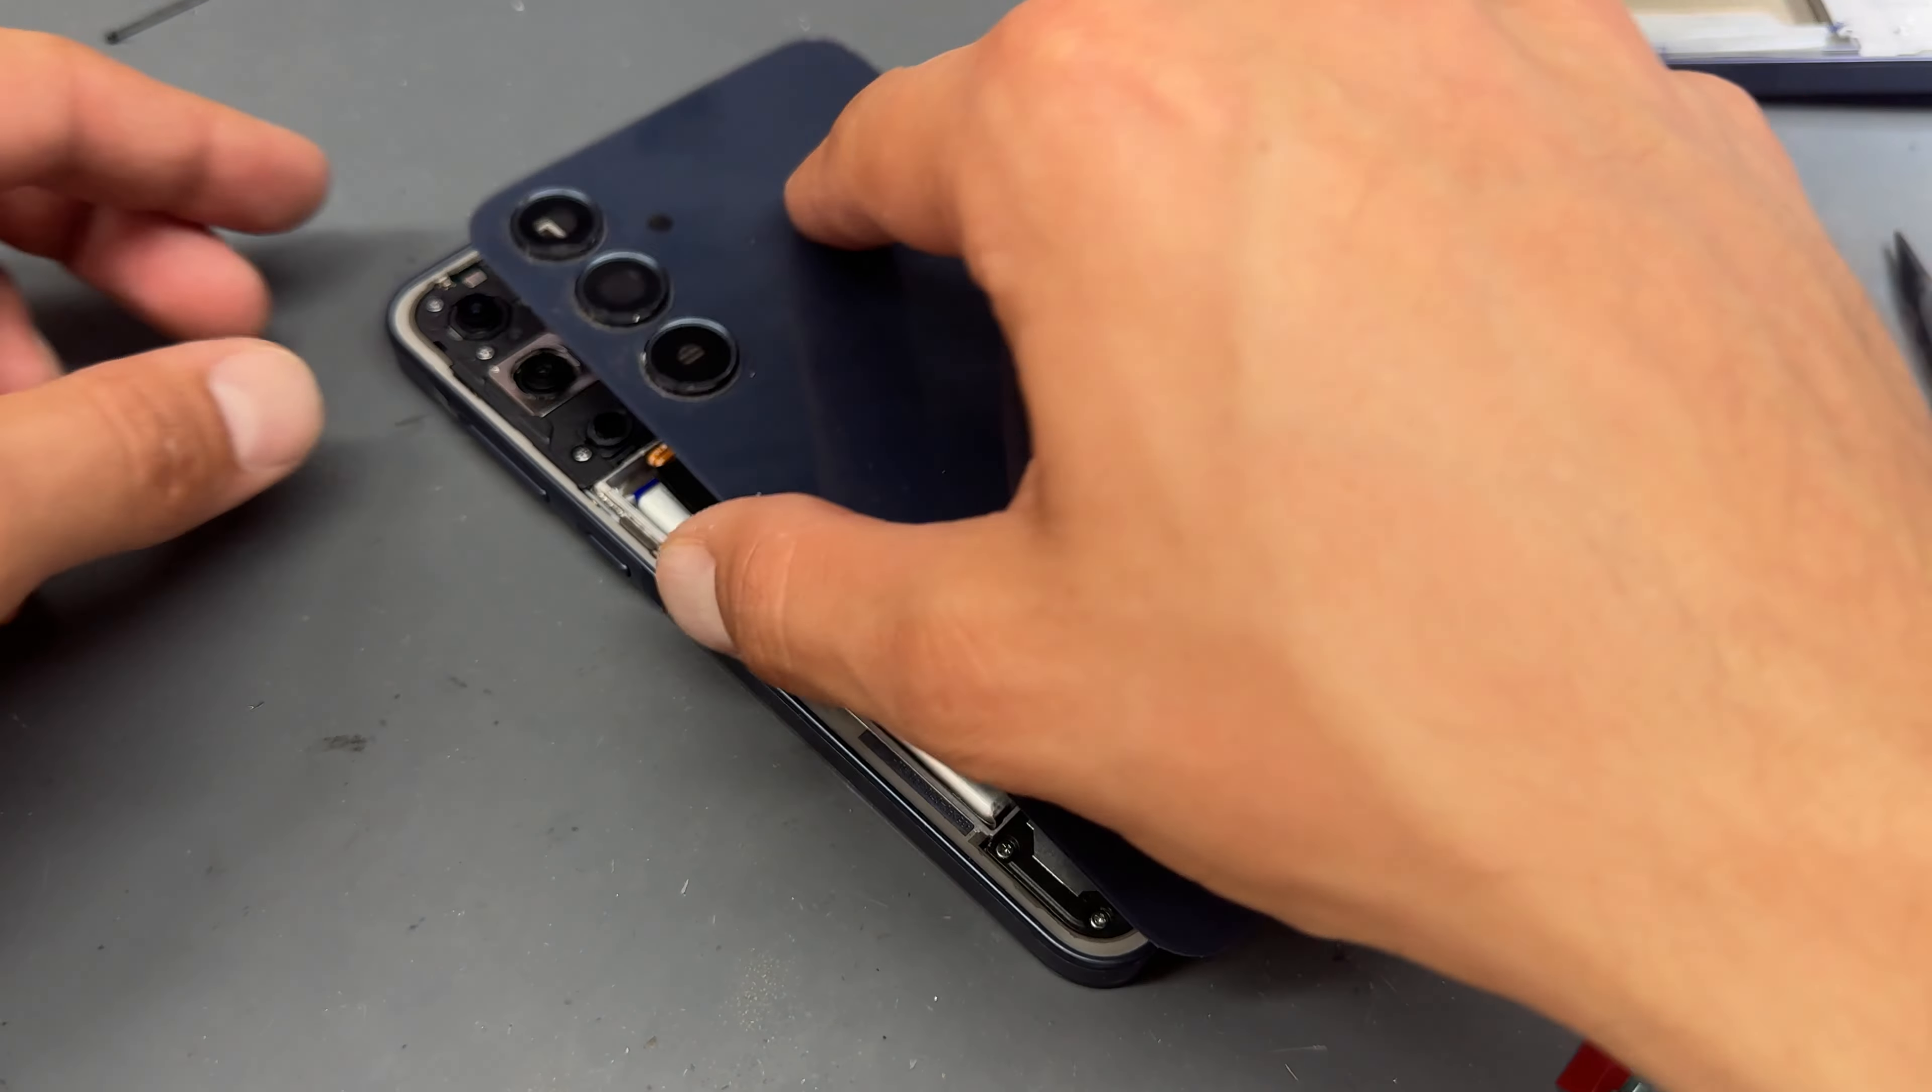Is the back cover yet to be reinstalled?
Yes.